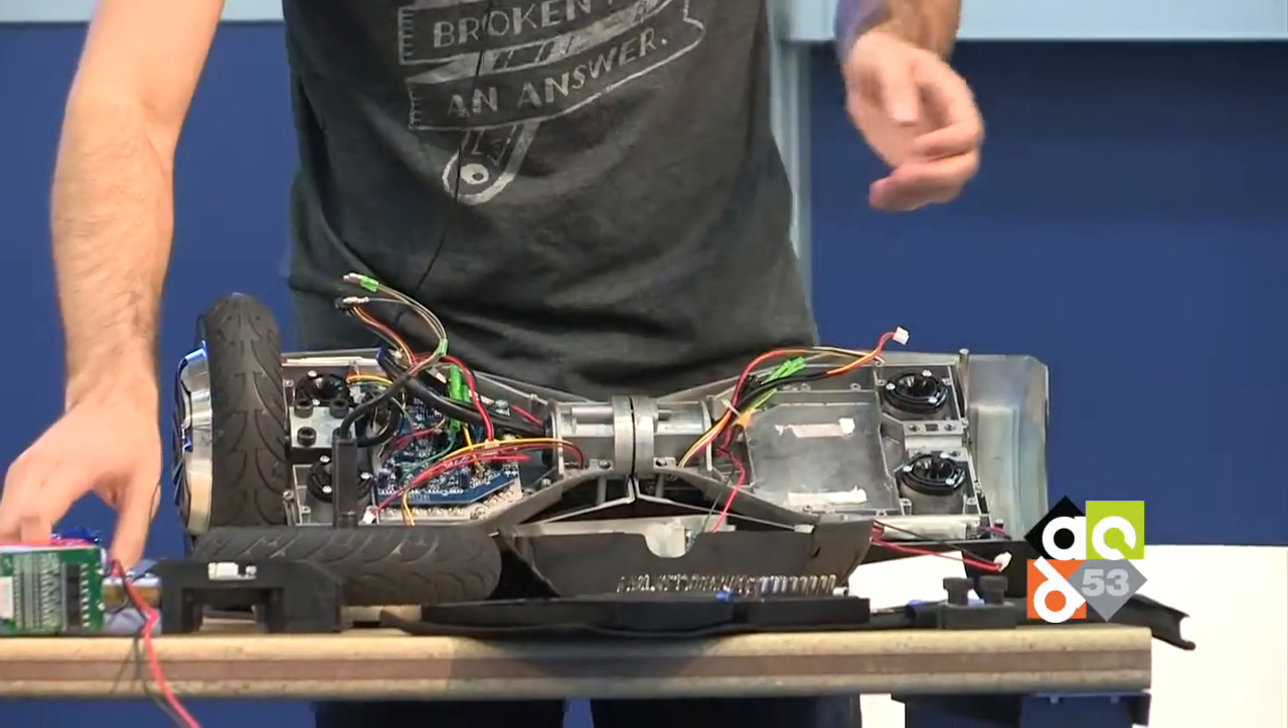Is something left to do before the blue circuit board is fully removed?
Yes.